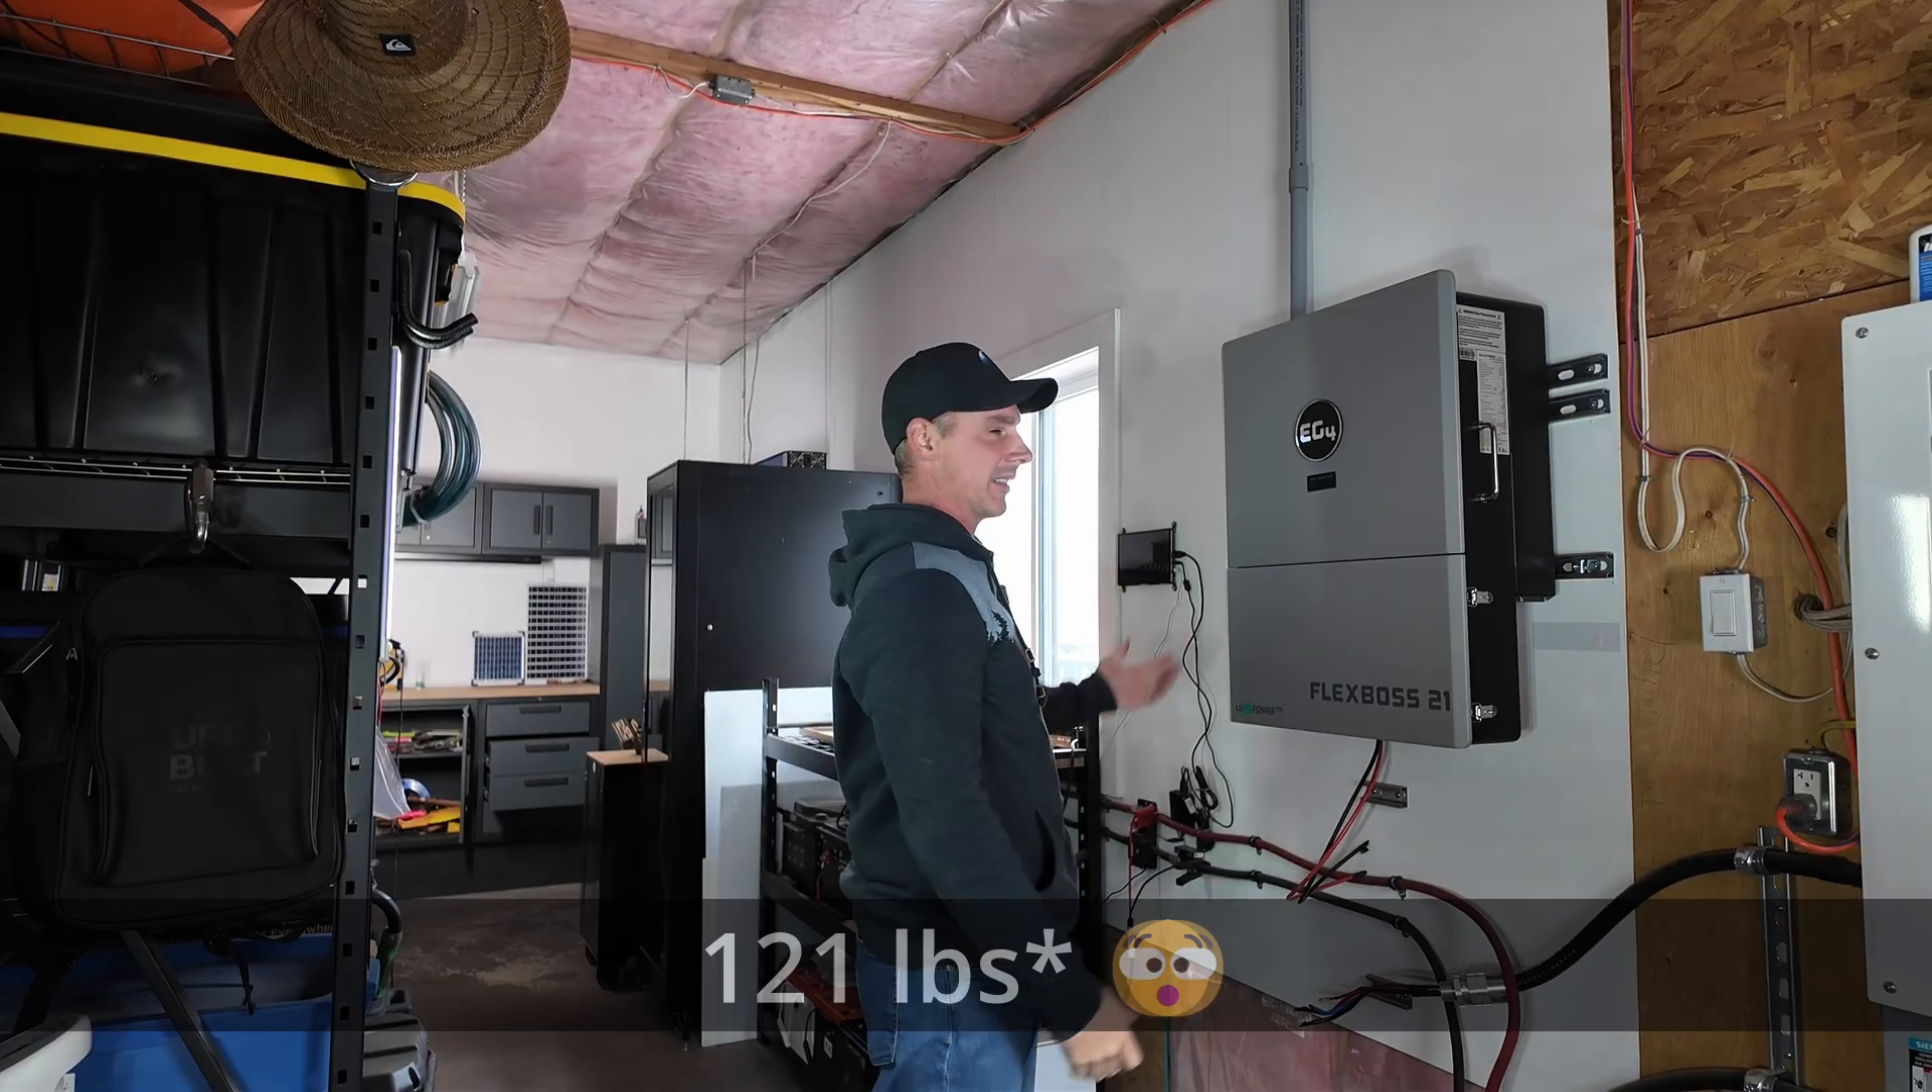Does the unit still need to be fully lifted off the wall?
Yes.